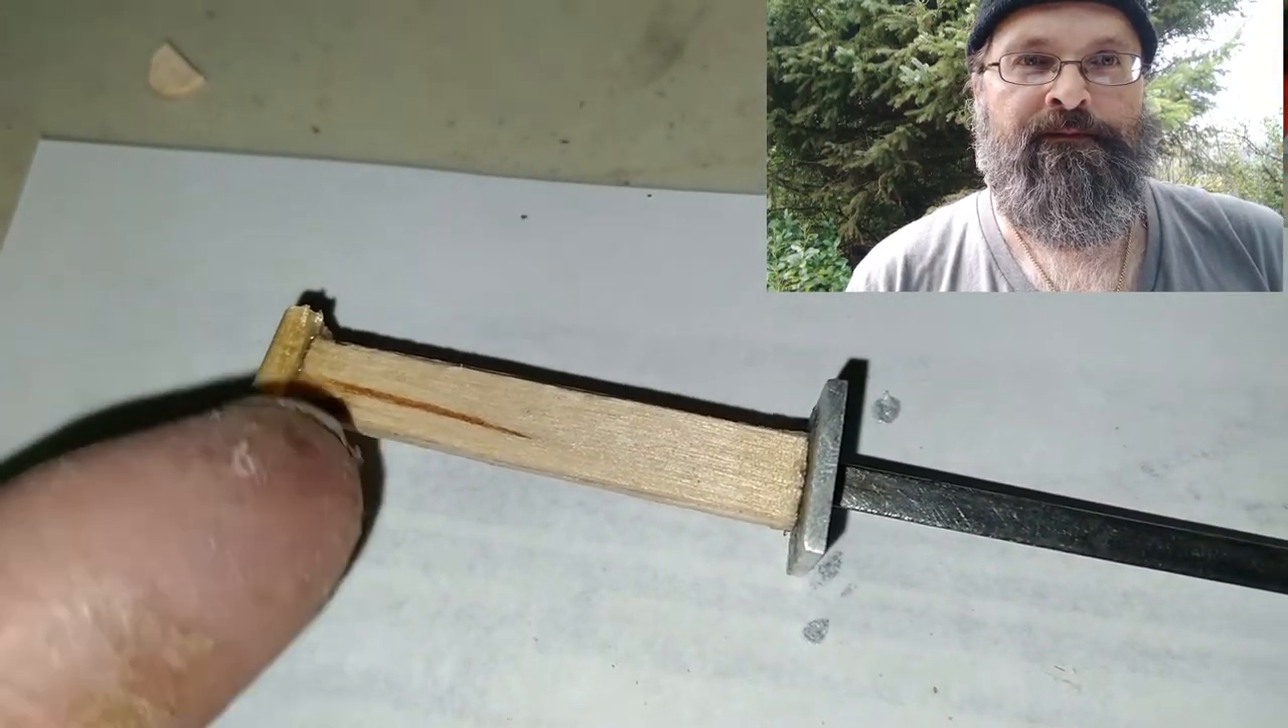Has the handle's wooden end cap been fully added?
Yes.